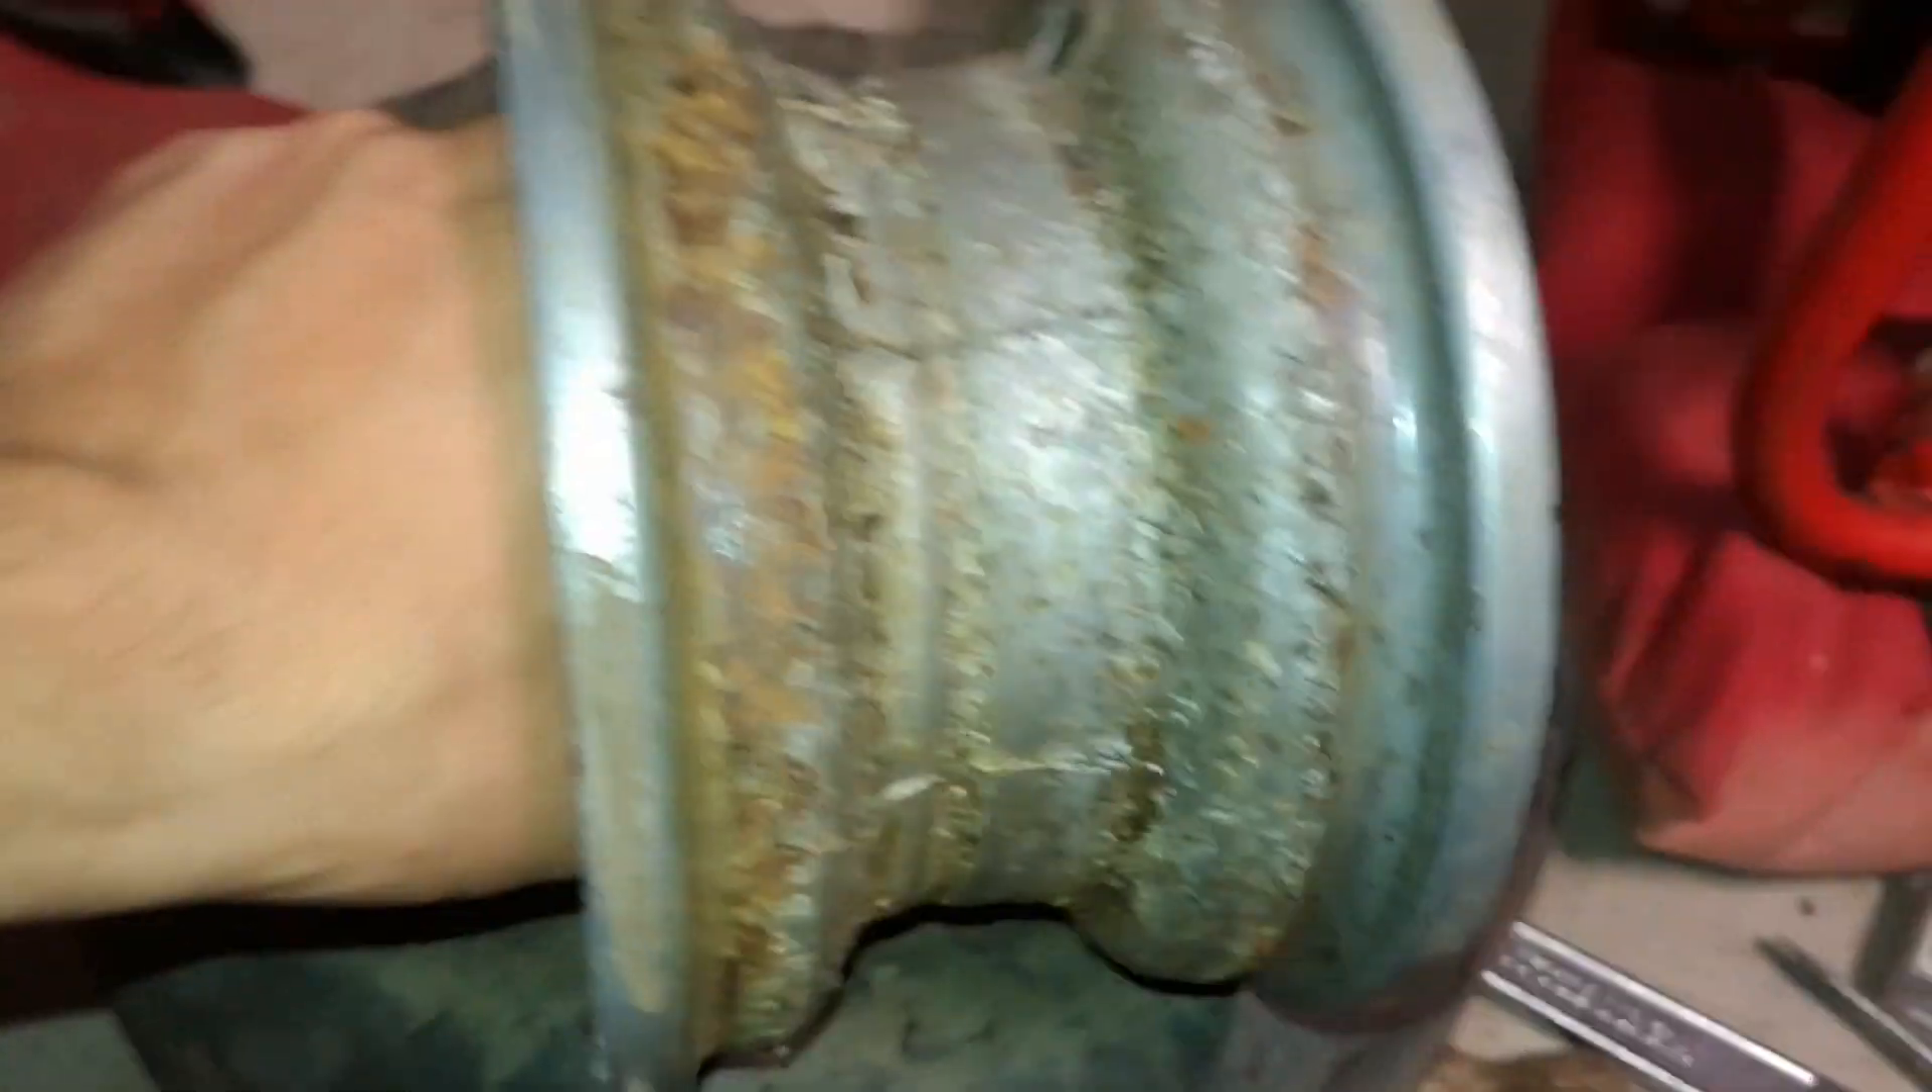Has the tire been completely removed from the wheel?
Yes.